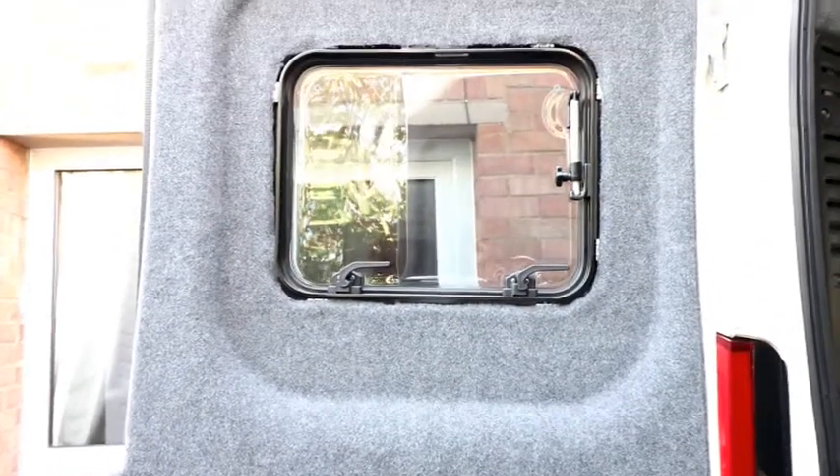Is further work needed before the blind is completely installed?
Yes.